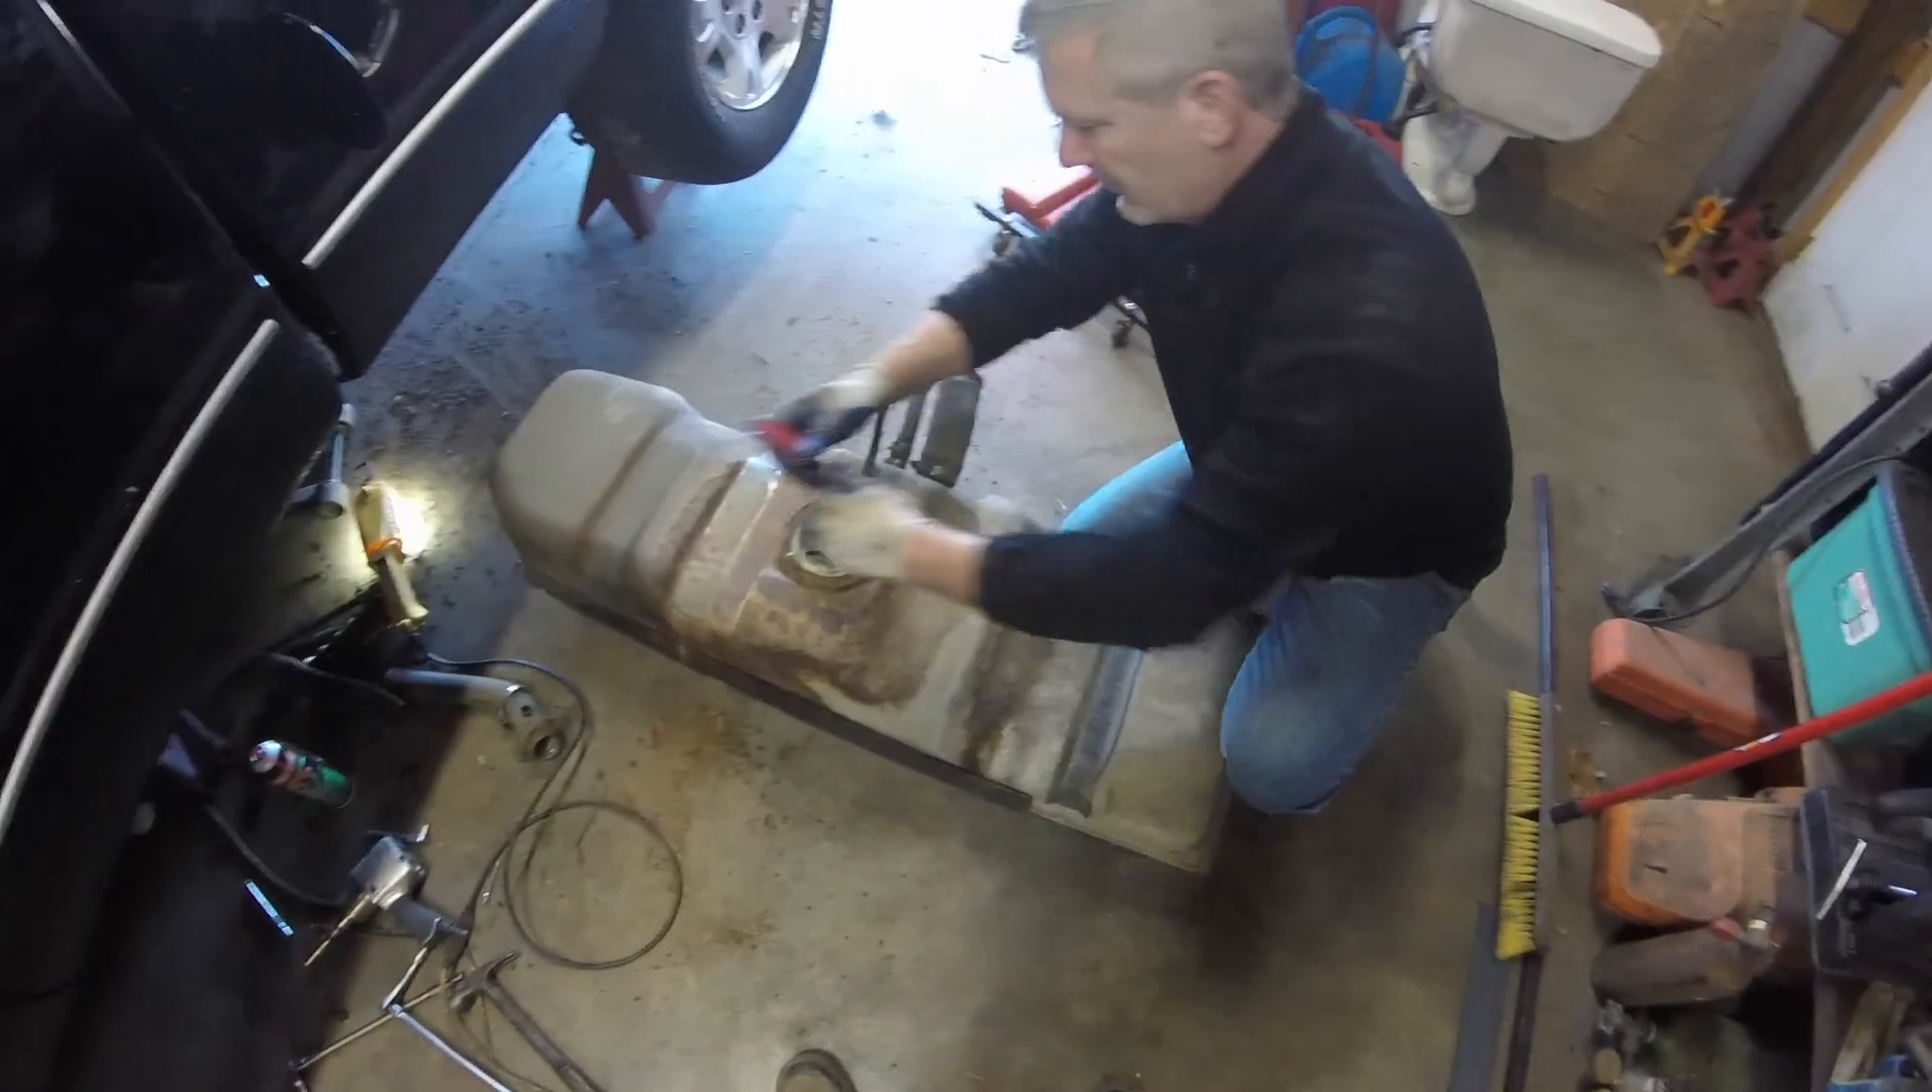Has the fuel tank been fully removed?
Yes.